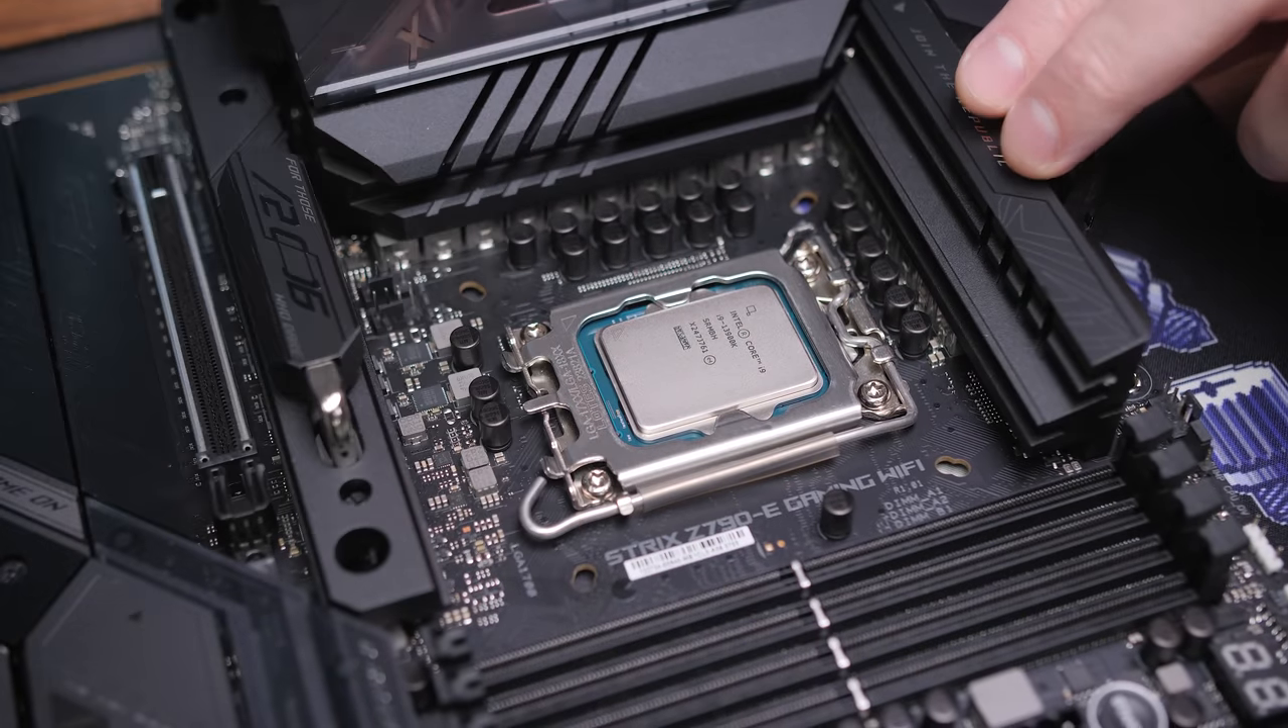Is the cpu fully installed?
Yes.